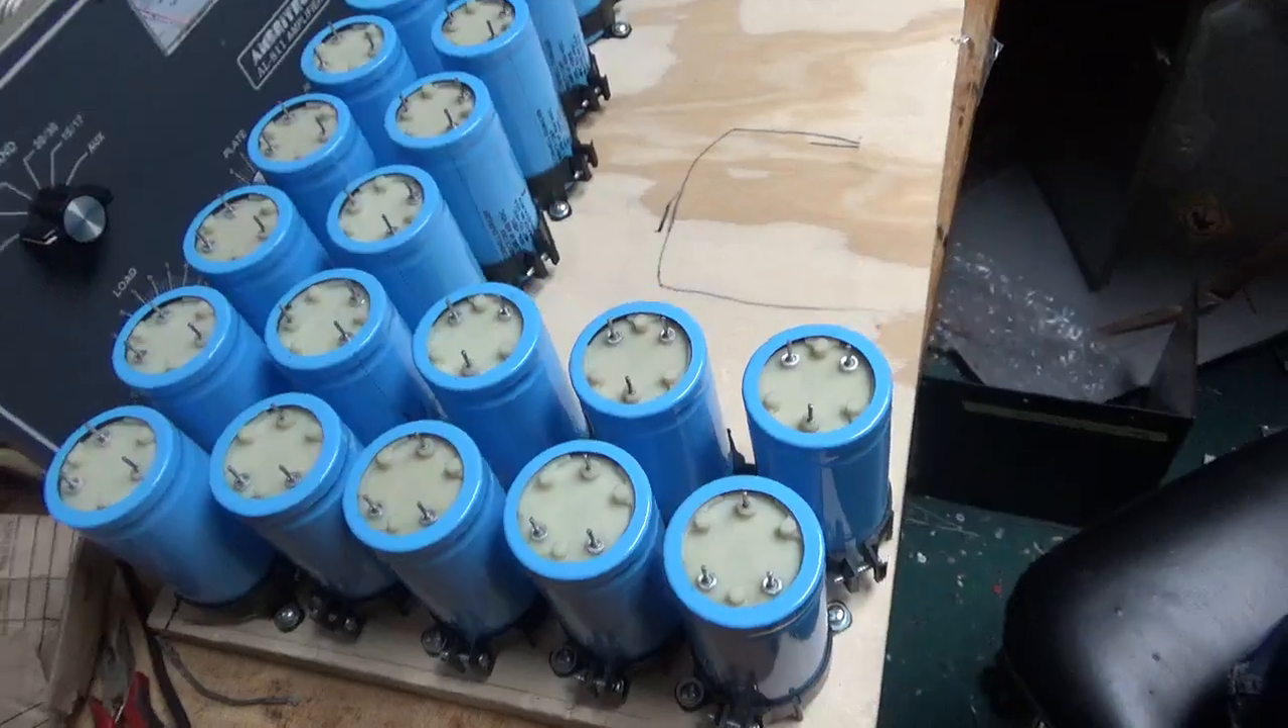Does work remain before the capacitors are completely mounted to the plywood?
No.